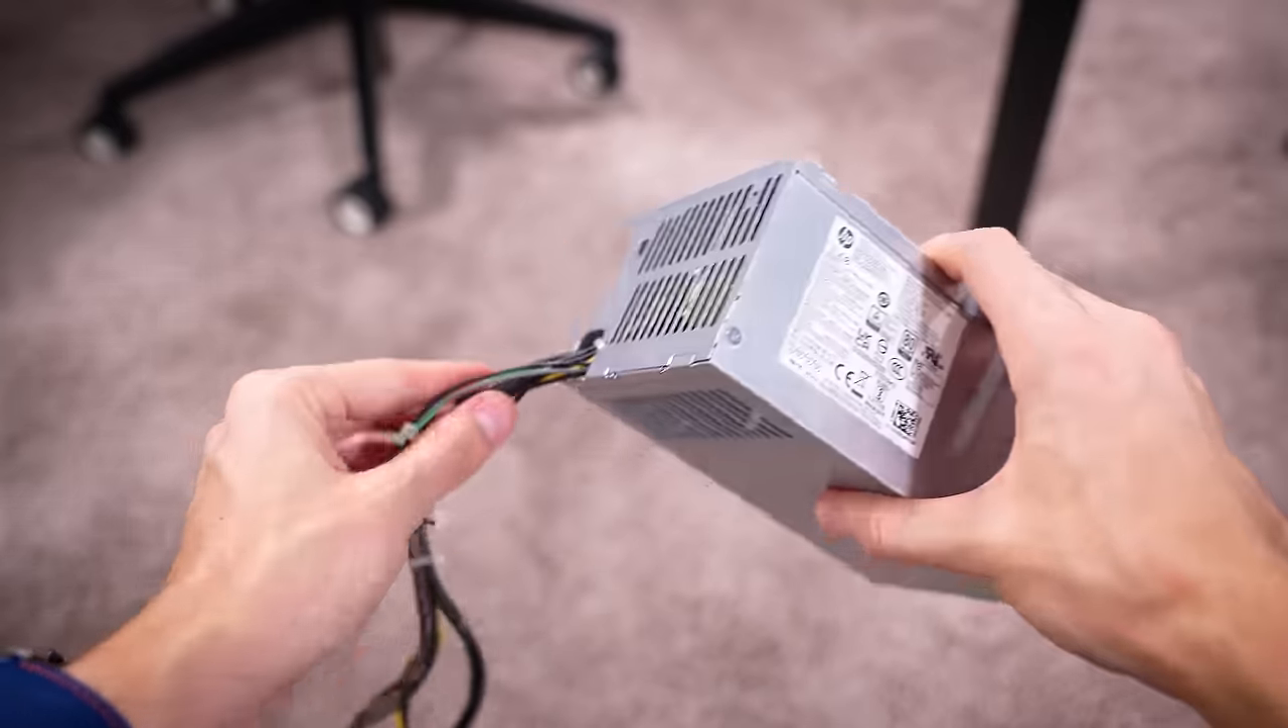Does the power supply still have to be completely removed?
No.